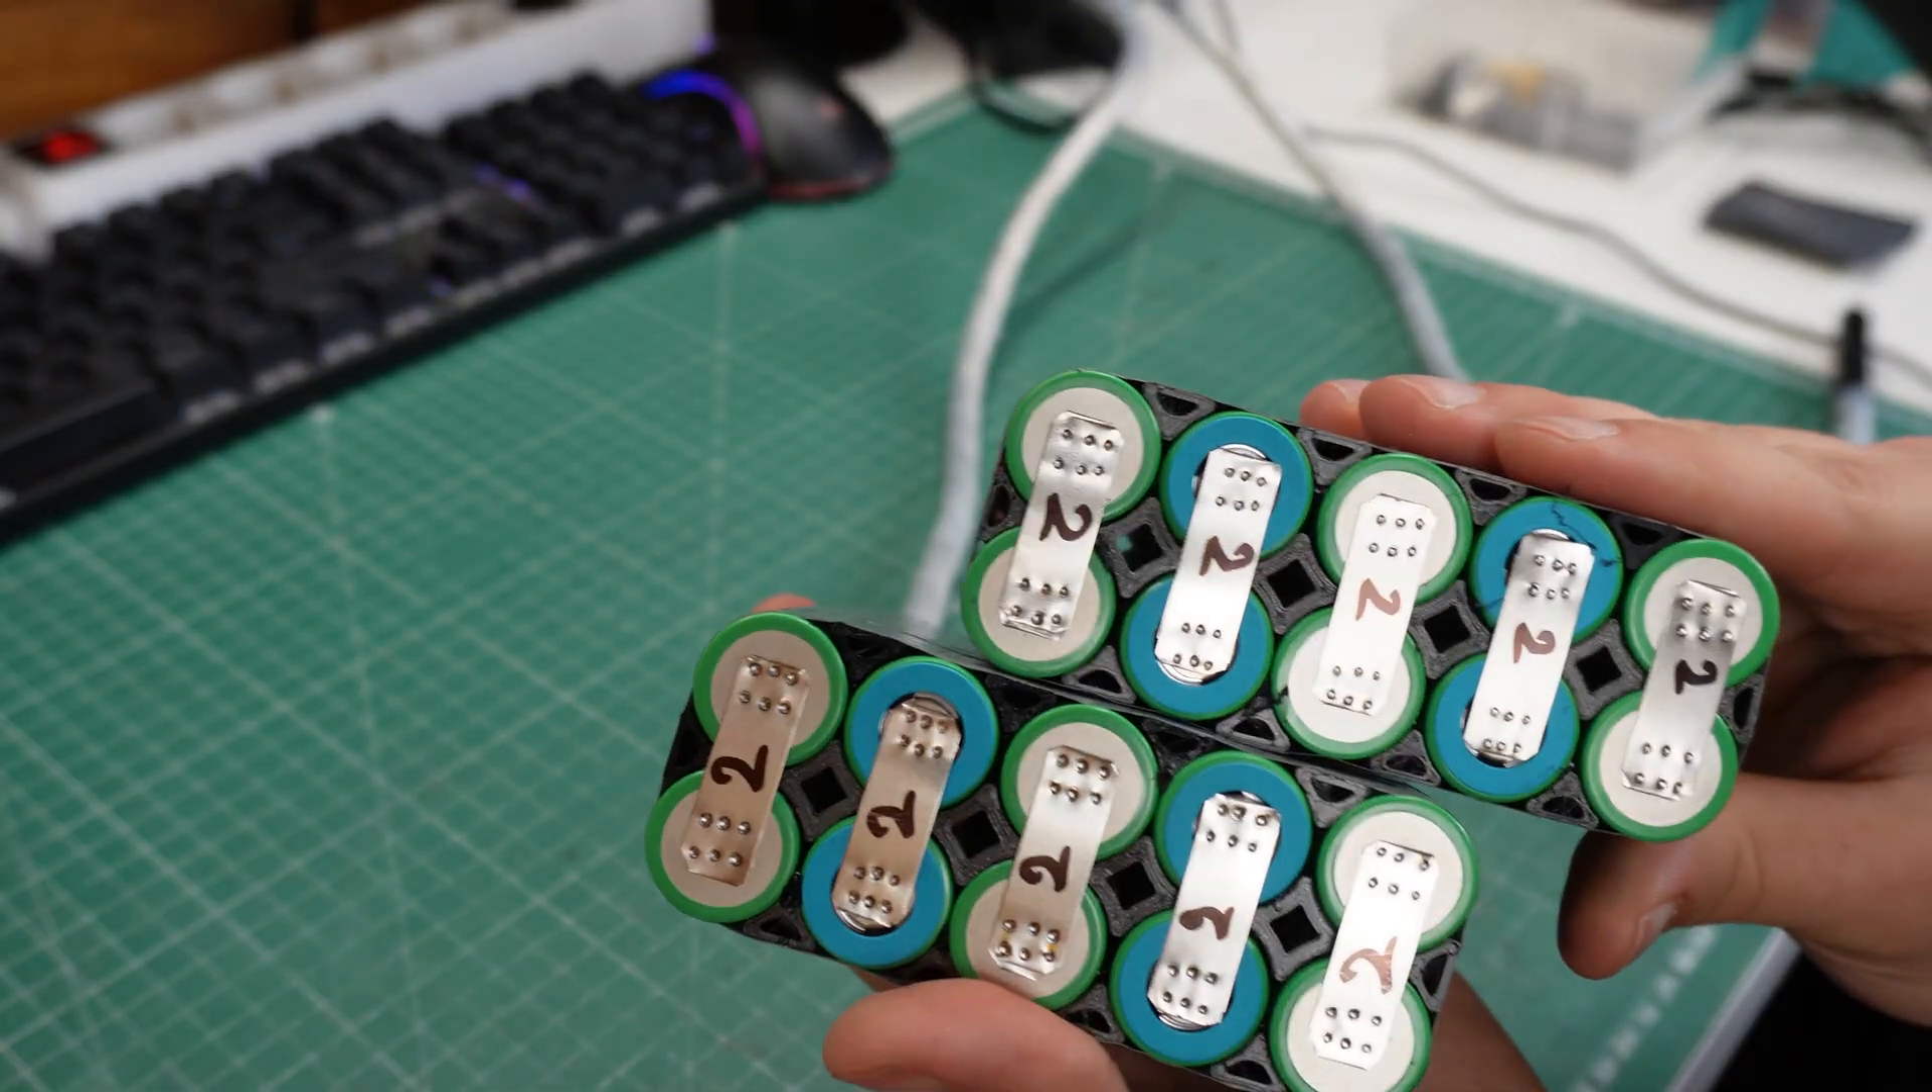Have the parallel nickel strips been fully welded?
Yes.